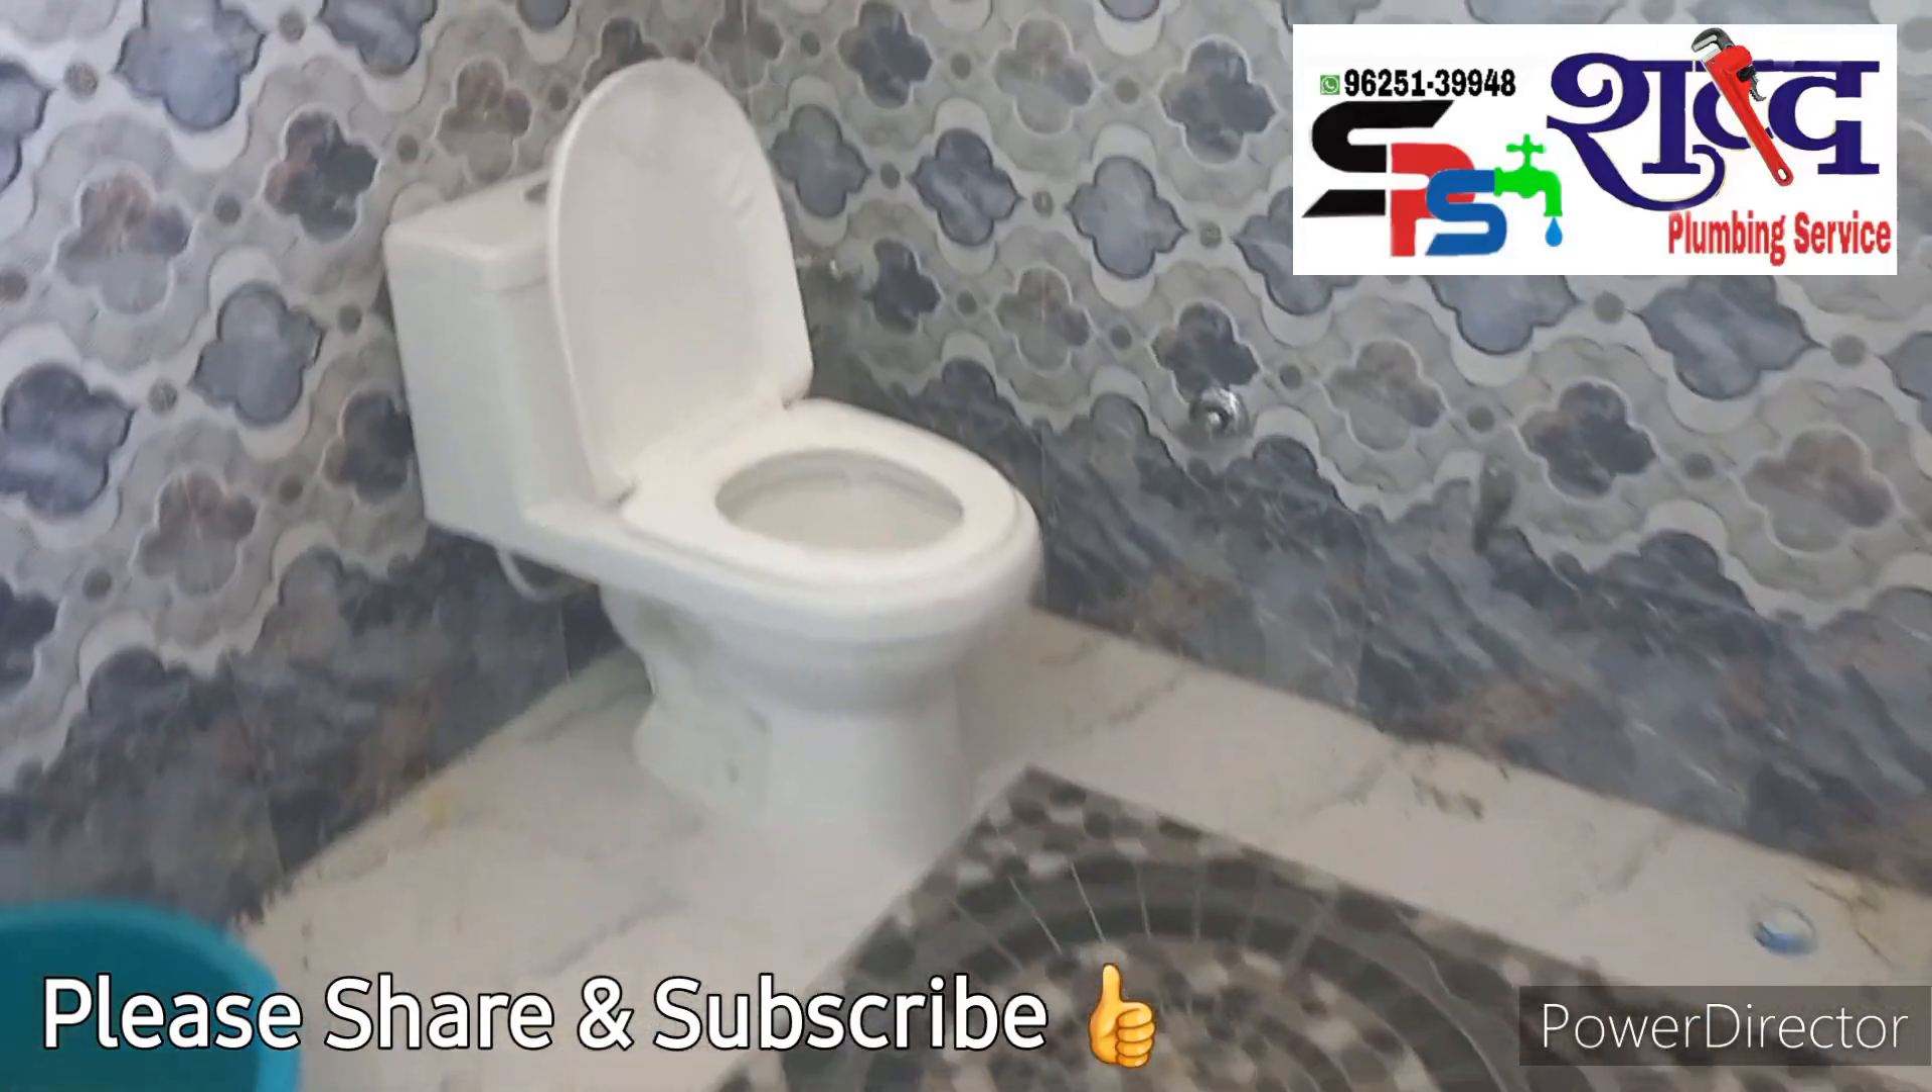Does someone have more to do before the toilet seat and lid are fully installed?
No.